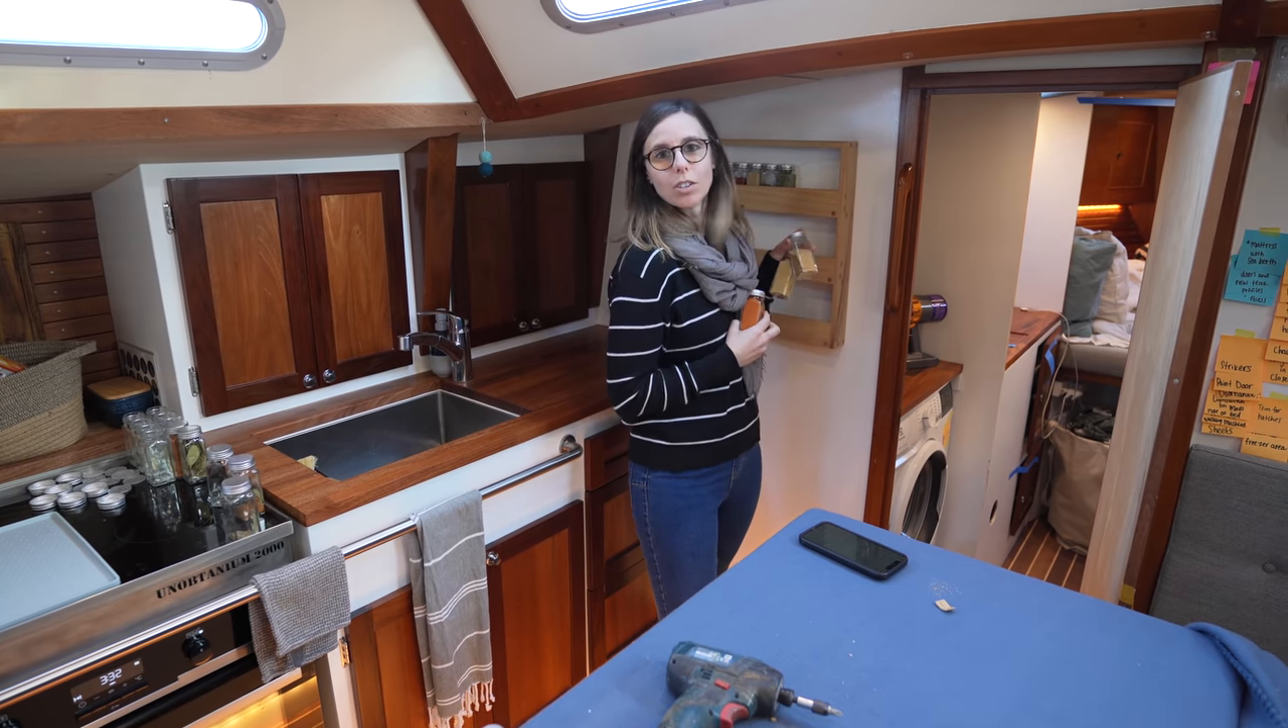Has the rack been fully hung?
Yes.